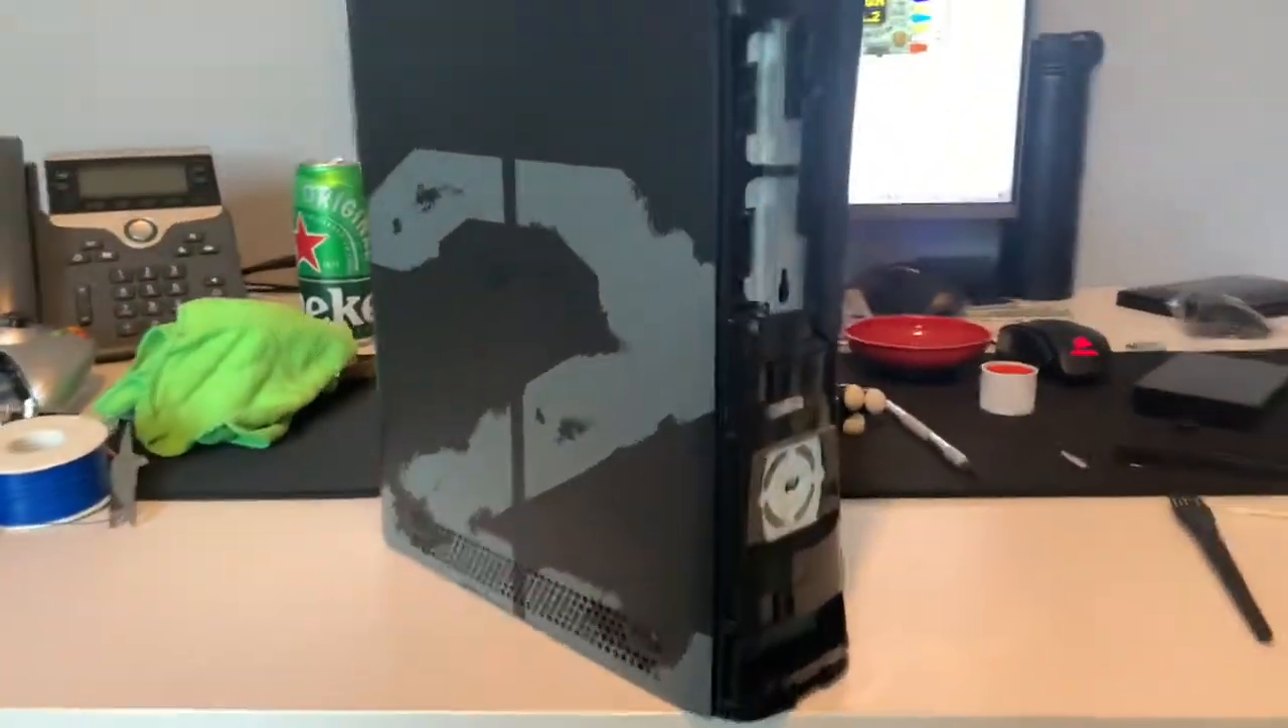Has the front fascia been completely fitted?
No.